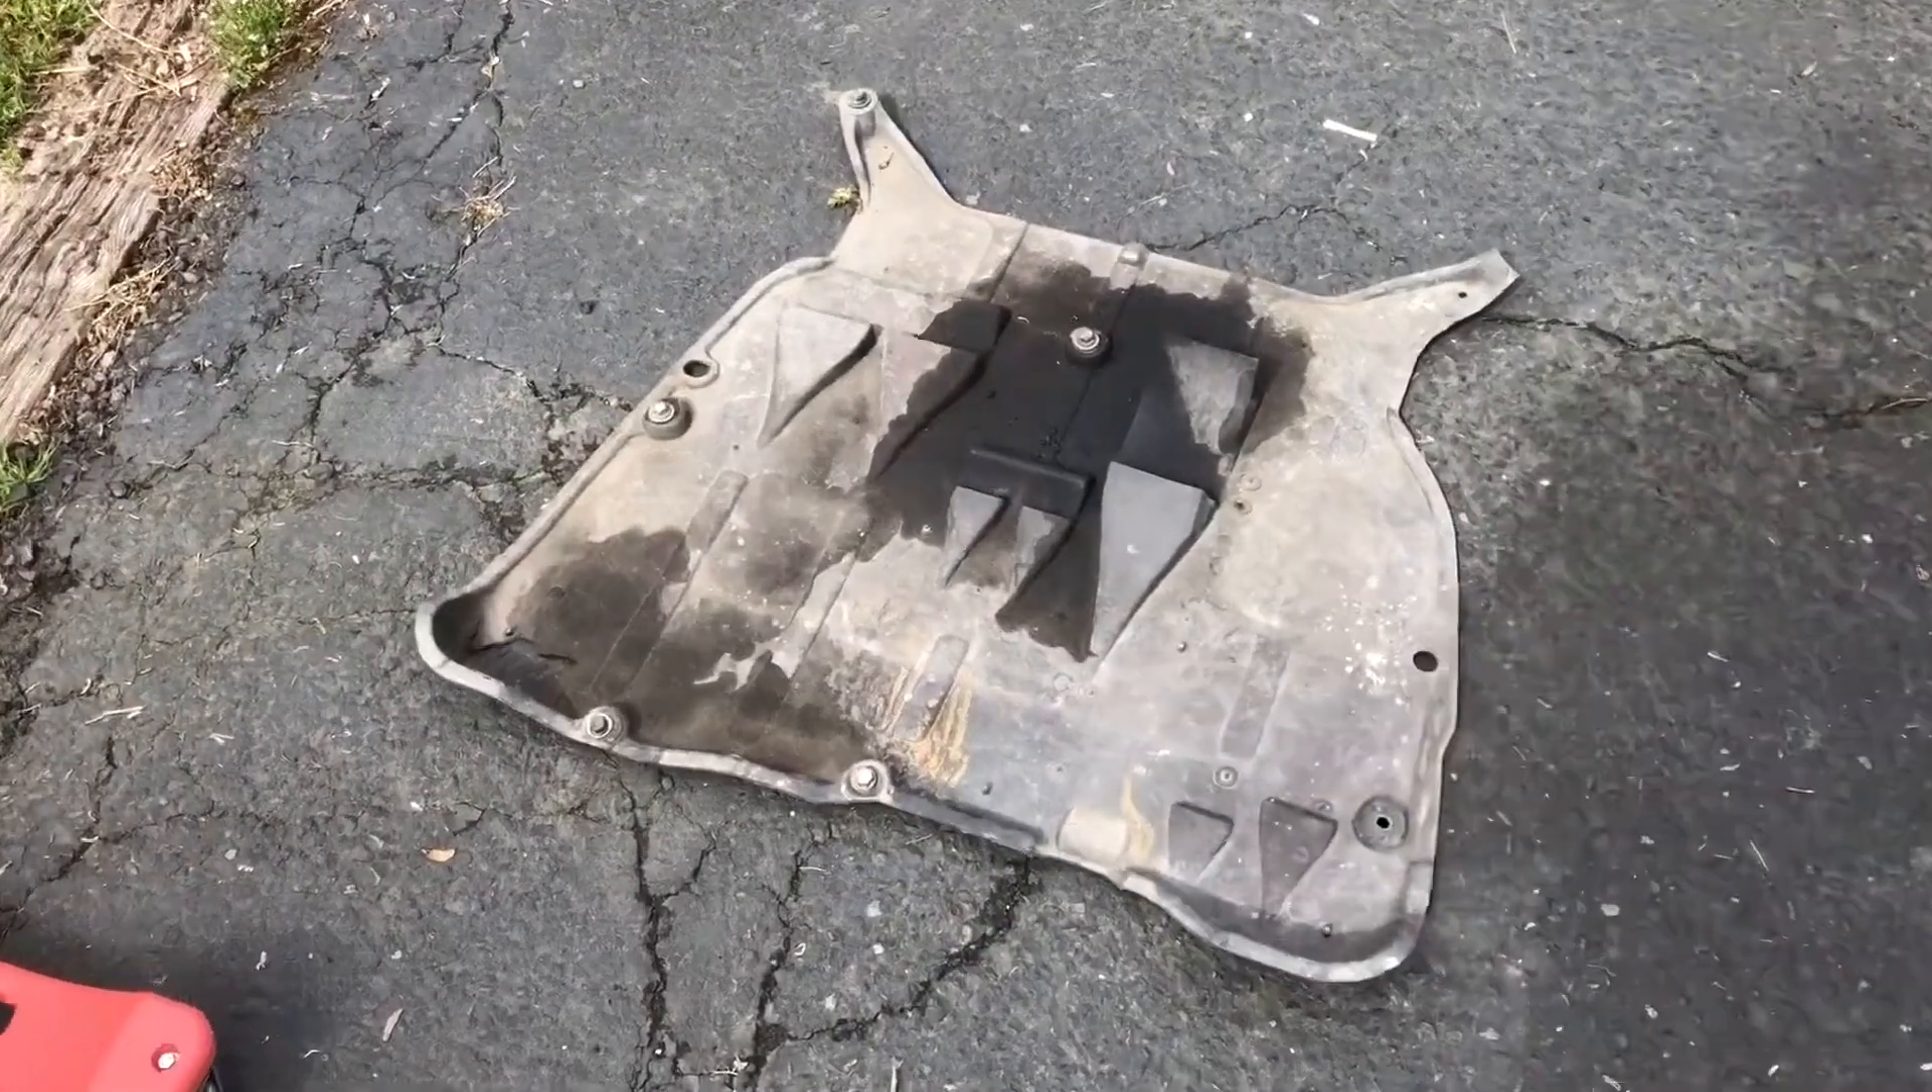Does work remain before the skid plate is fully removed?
No.